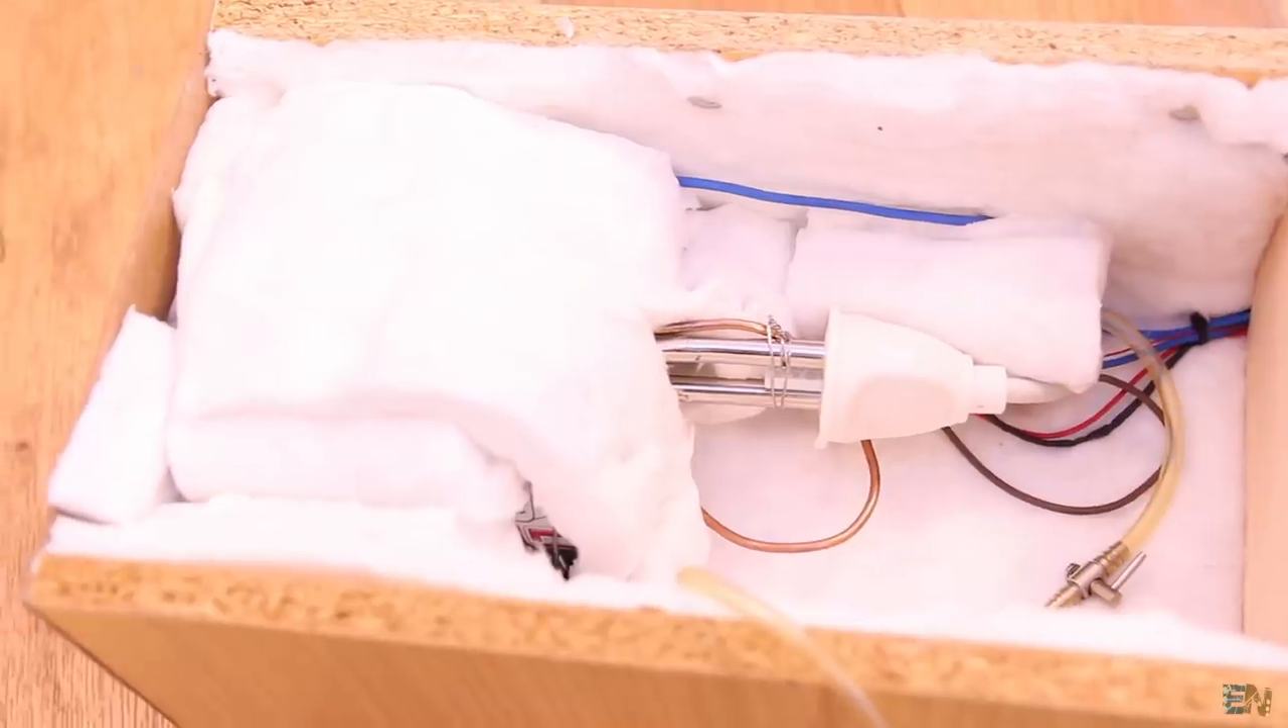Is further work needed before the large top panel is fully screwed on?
Yes.